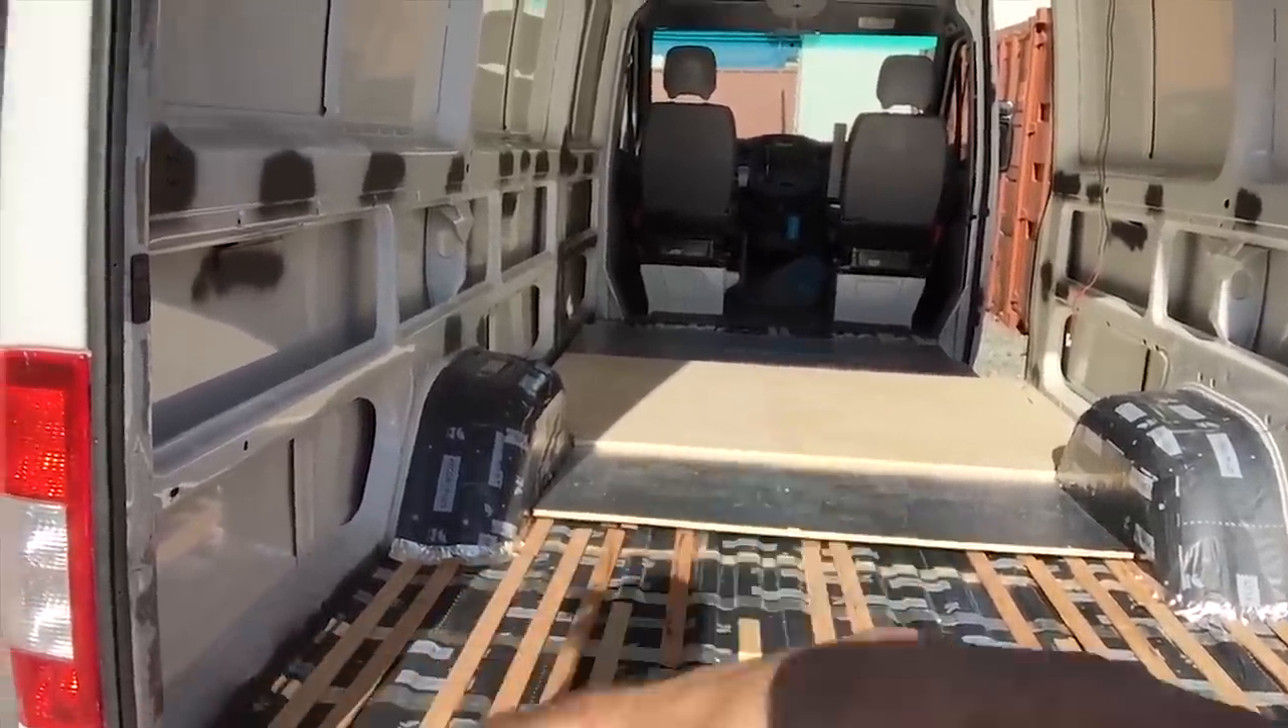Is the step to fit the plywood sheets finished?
No.